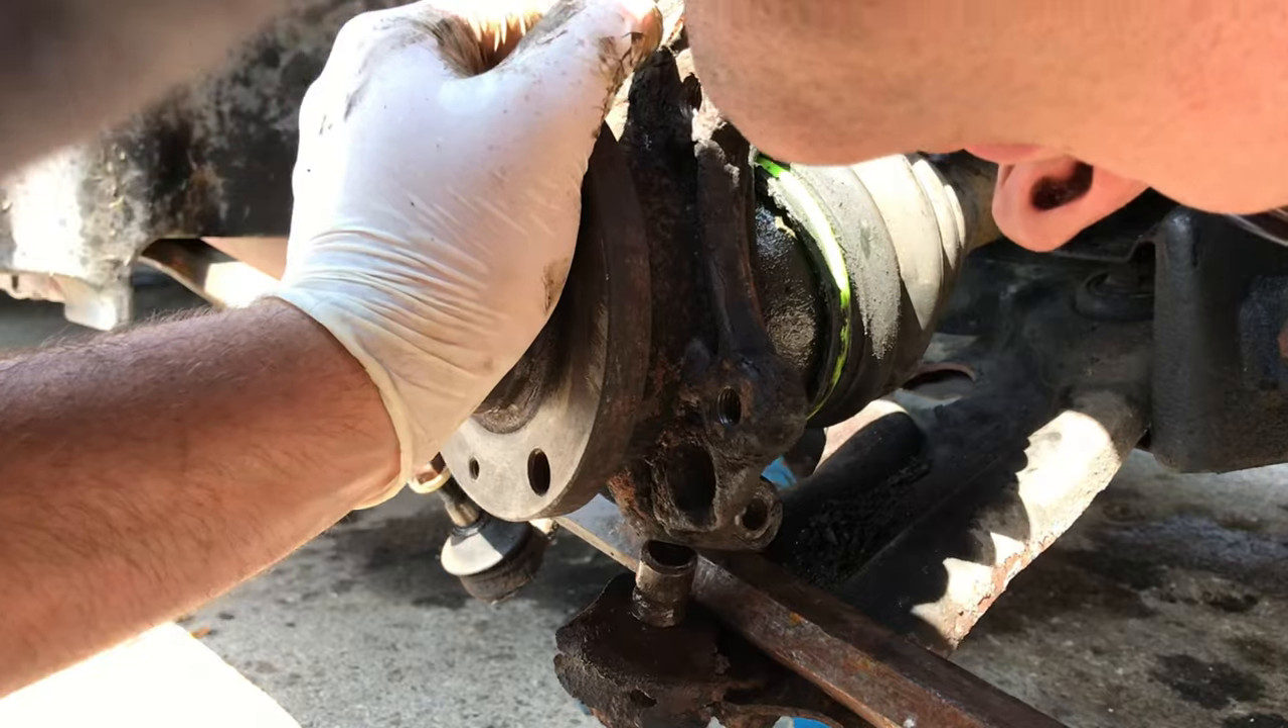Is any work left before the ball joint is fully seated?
Yes.